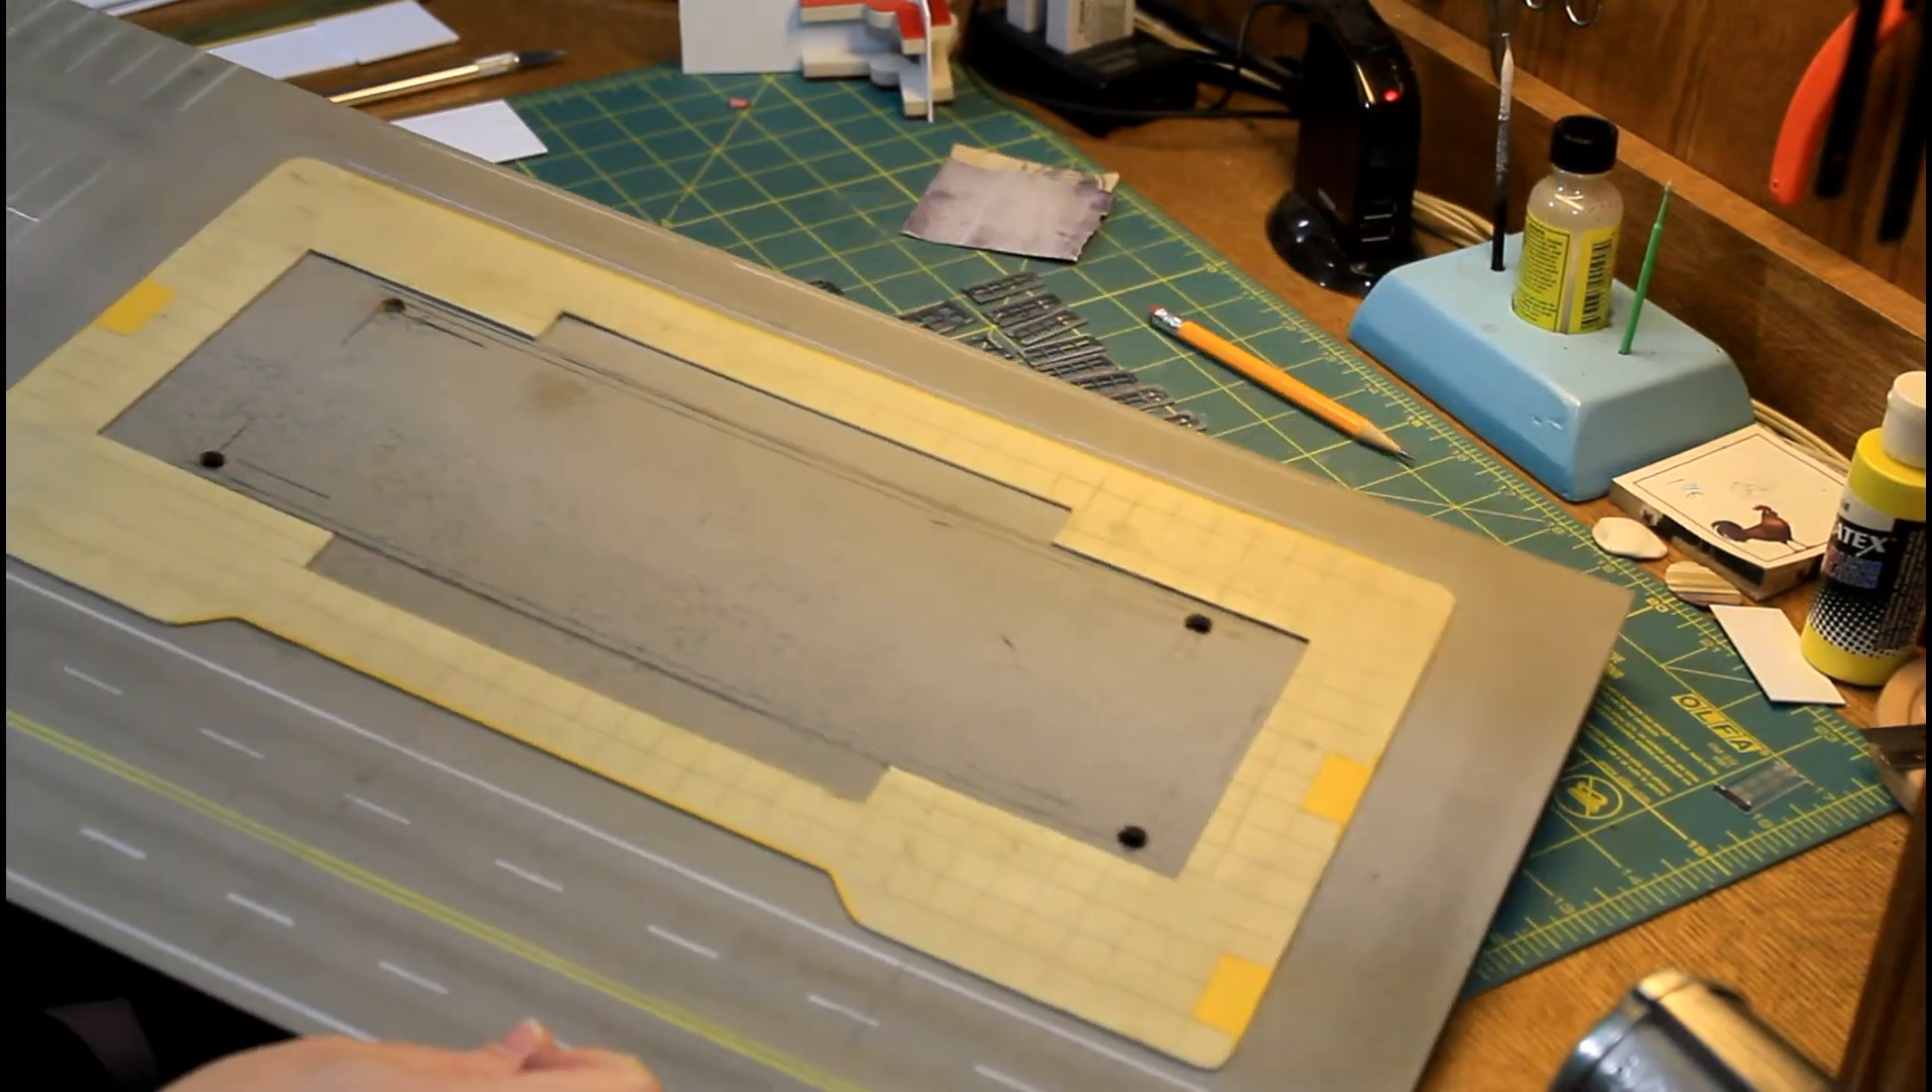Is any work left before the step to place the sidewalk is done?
No.